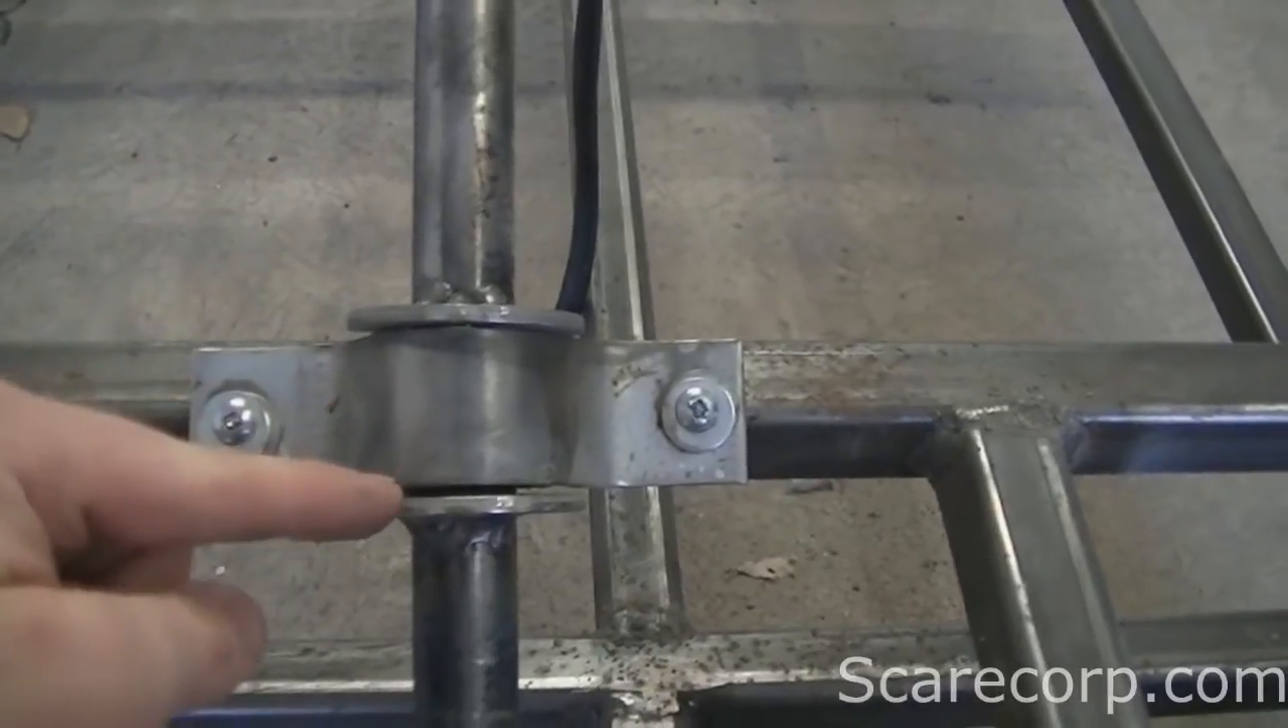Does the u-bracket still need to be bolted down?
No.